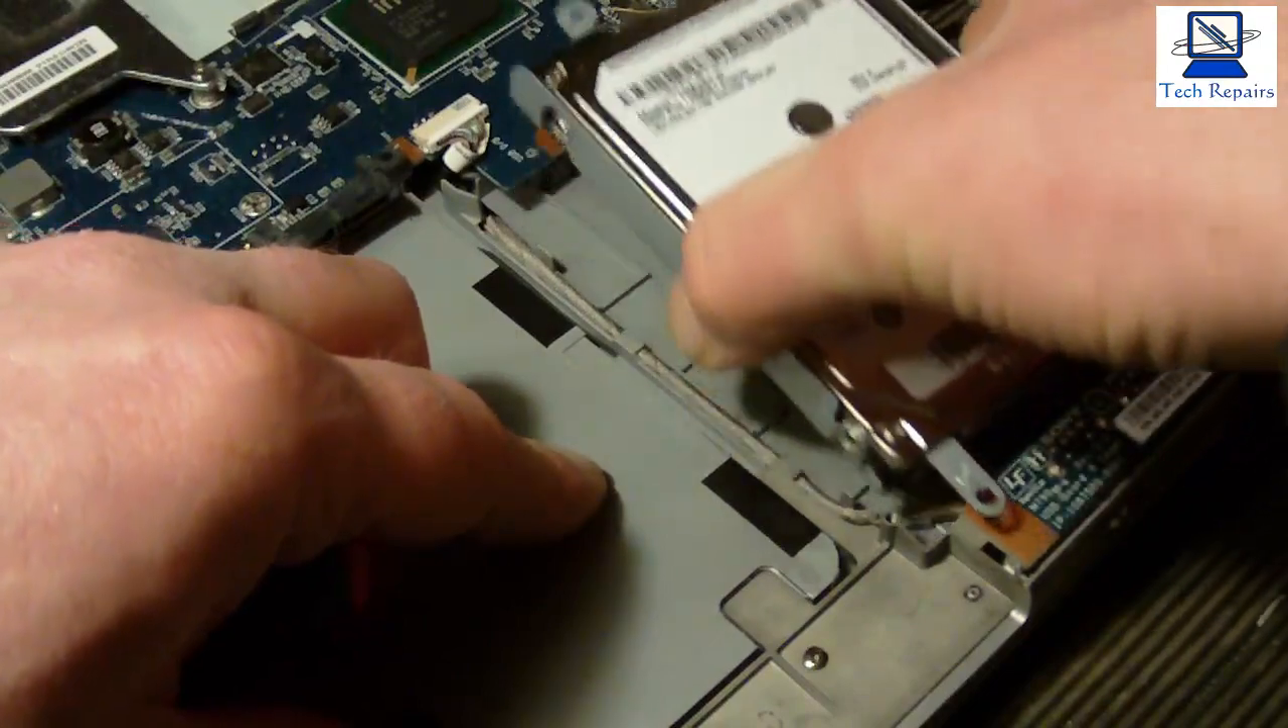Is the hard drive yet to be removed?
Yes.